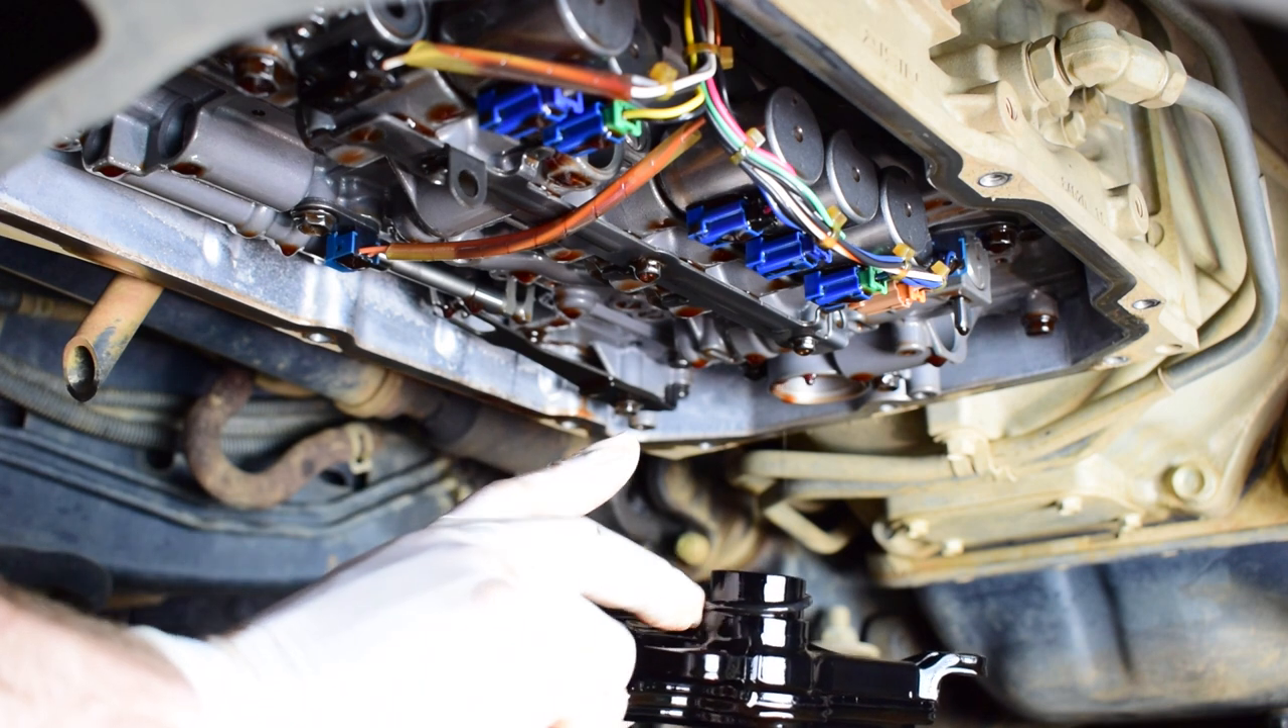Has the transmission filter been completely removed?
Yes.